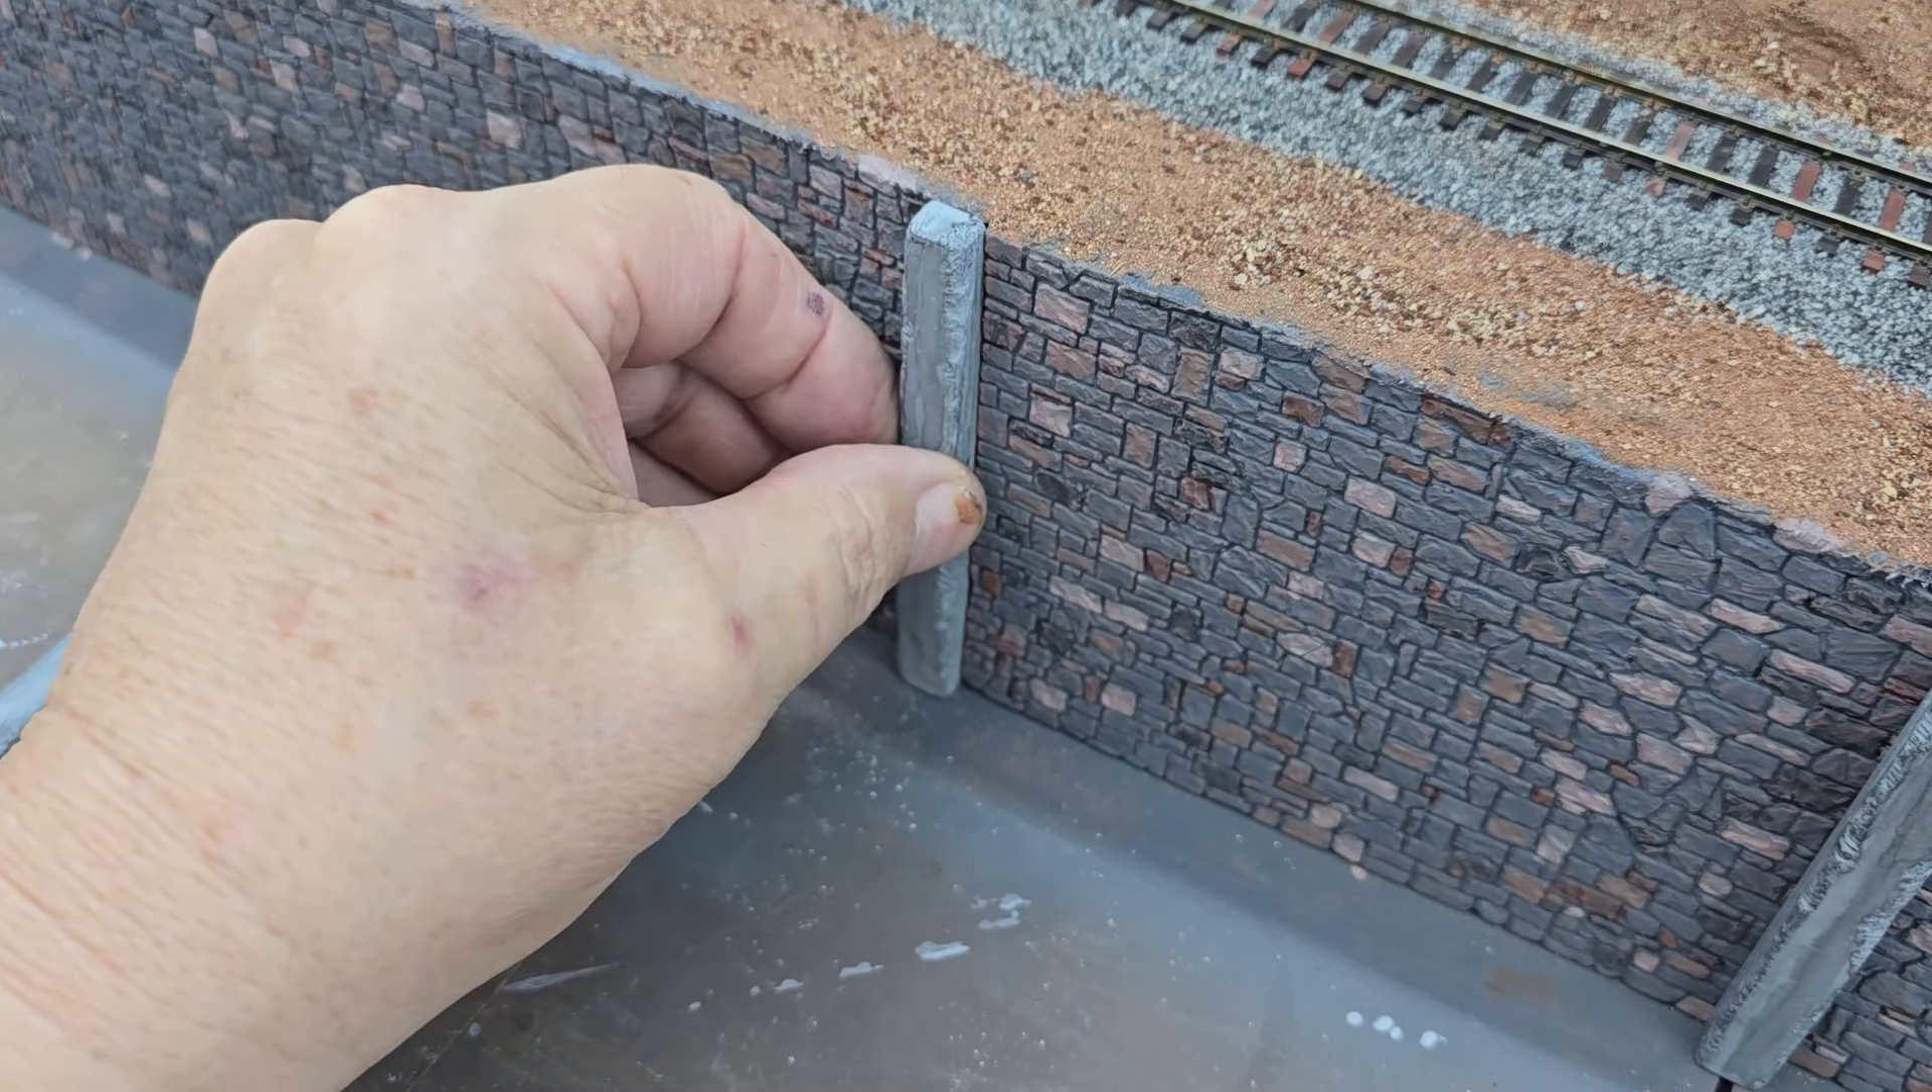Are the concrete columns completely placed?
No.